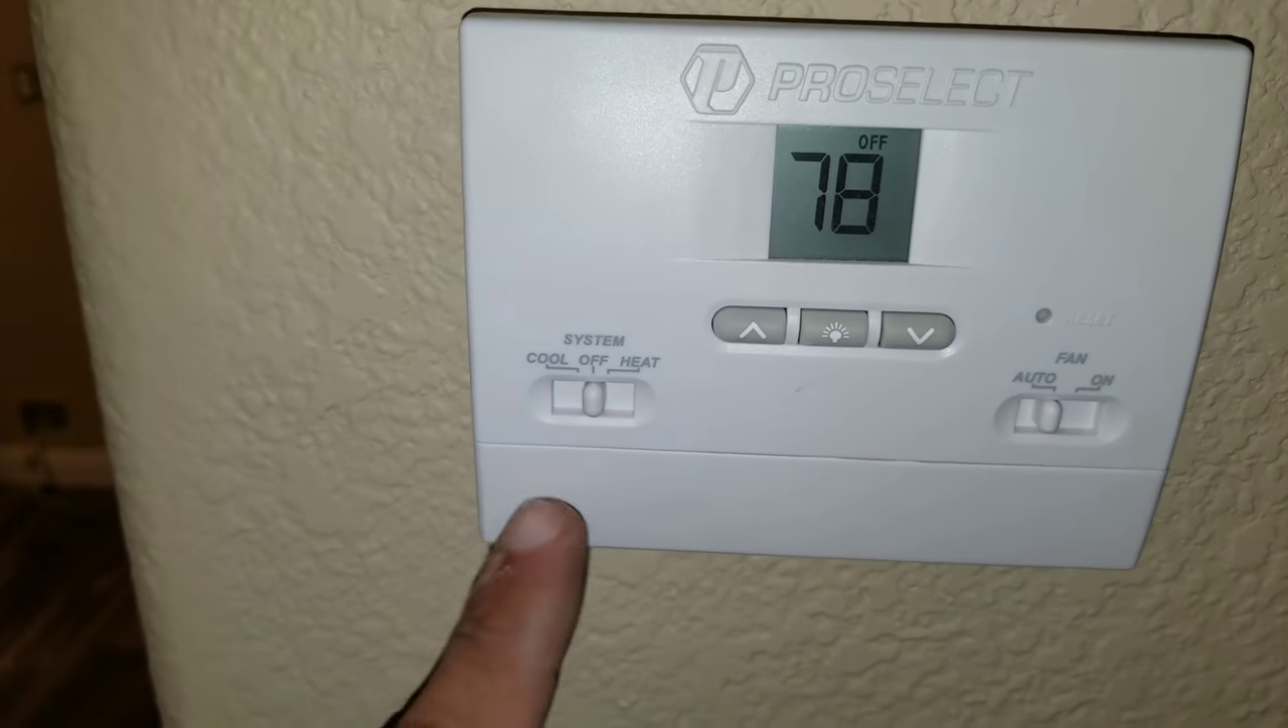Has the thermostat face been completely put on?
Yes.